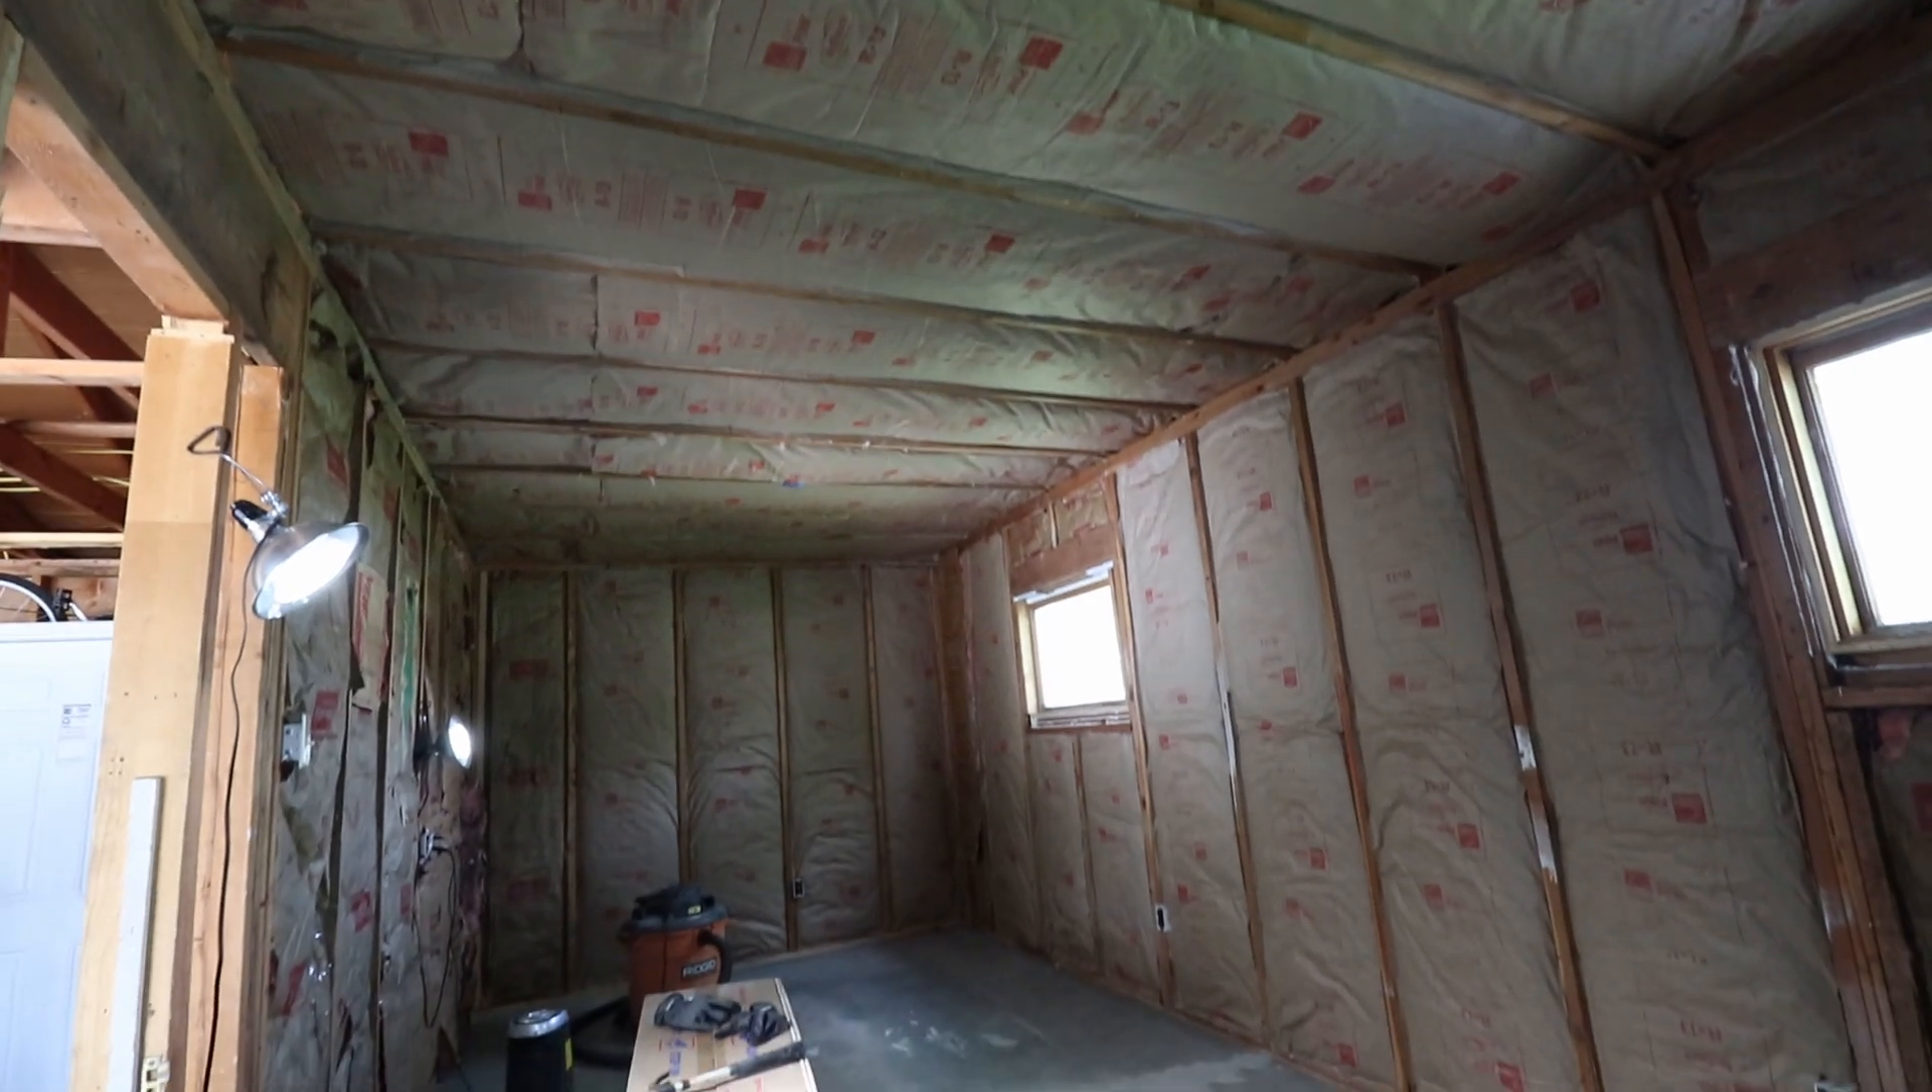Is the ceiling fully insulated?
Yes.